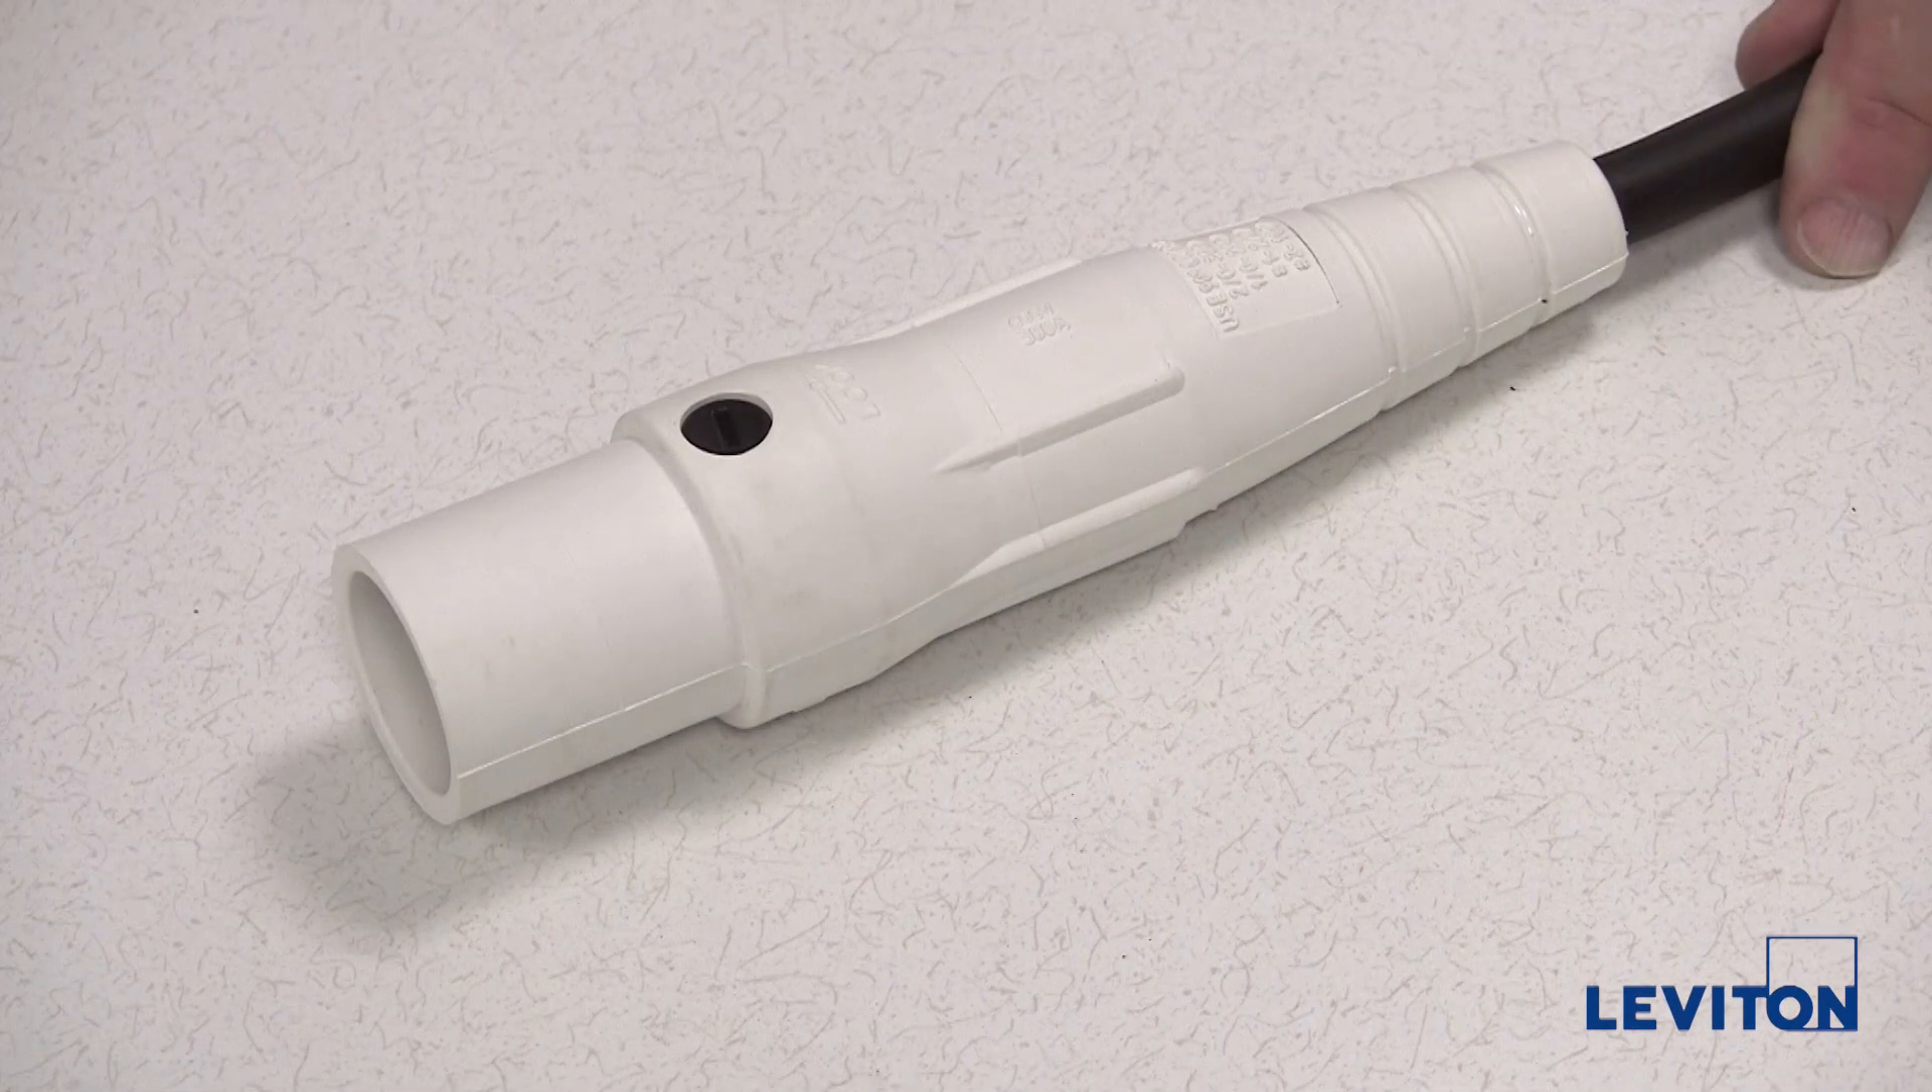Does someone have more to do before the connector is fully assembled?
No.